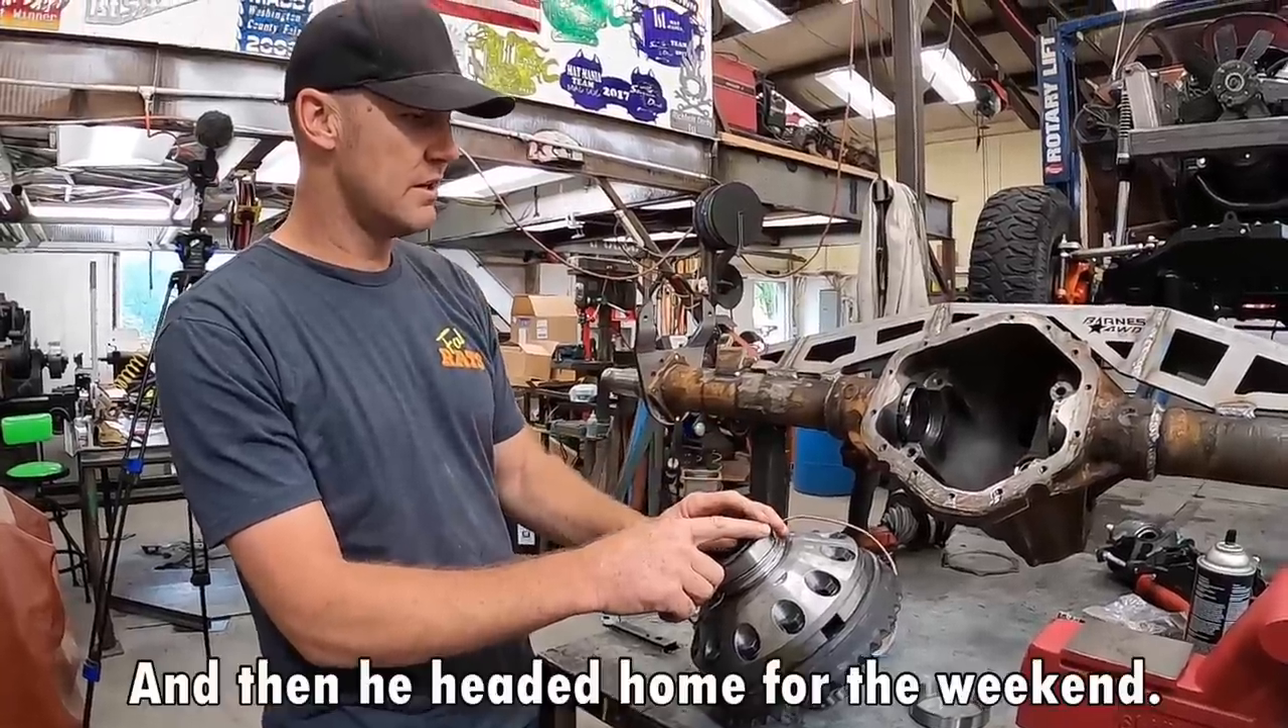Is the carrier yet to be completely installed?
Yes.